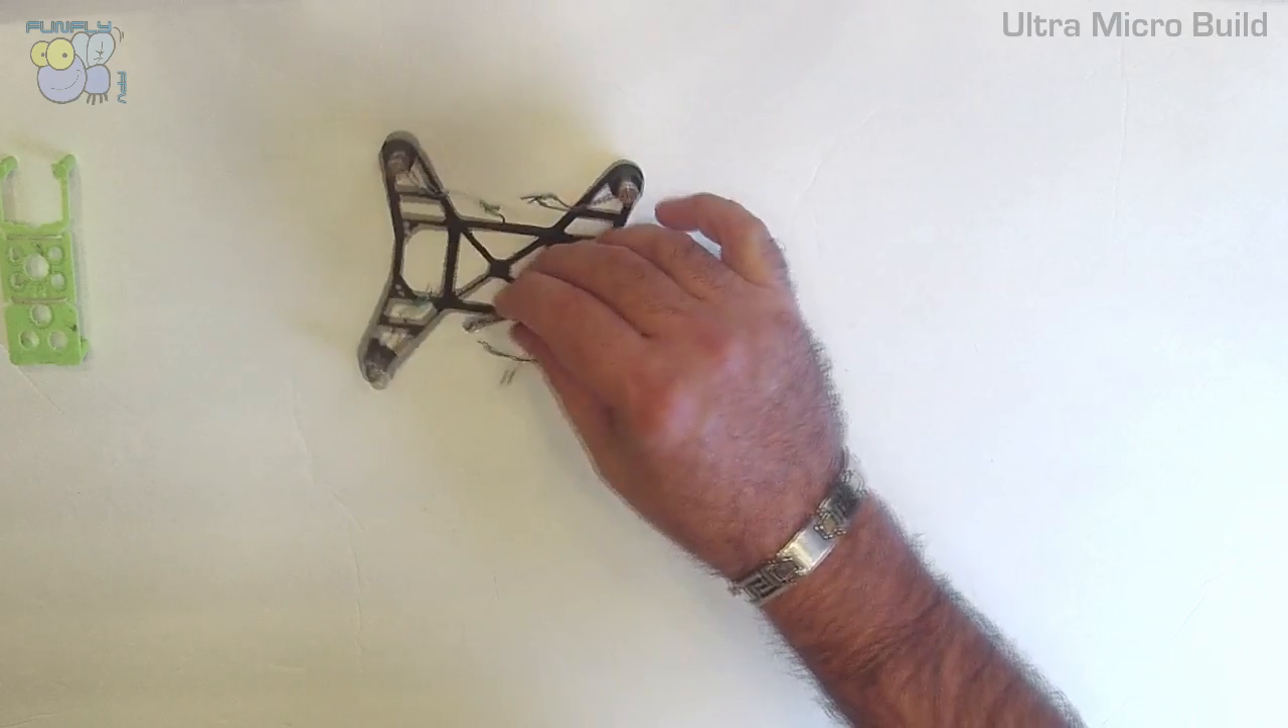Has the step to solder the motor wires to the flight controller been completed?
No.